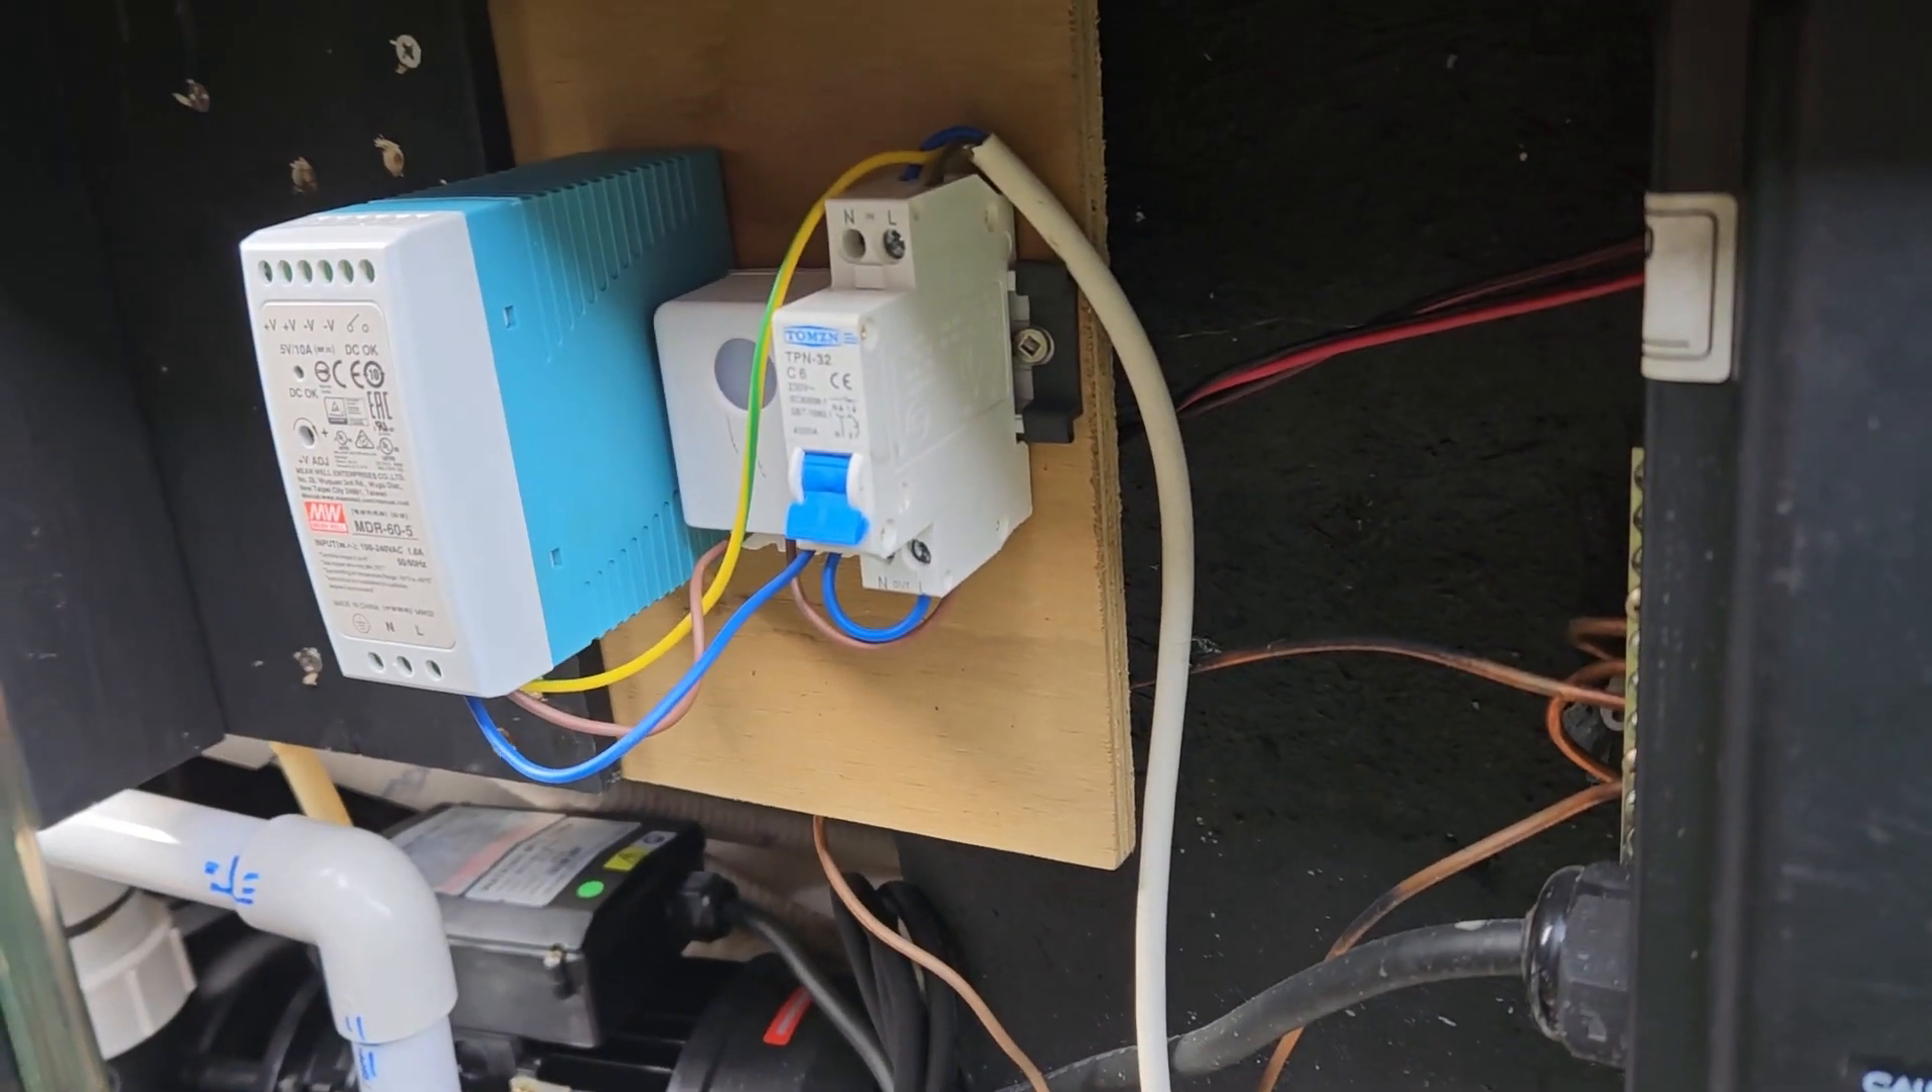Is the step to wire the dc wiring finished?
No.